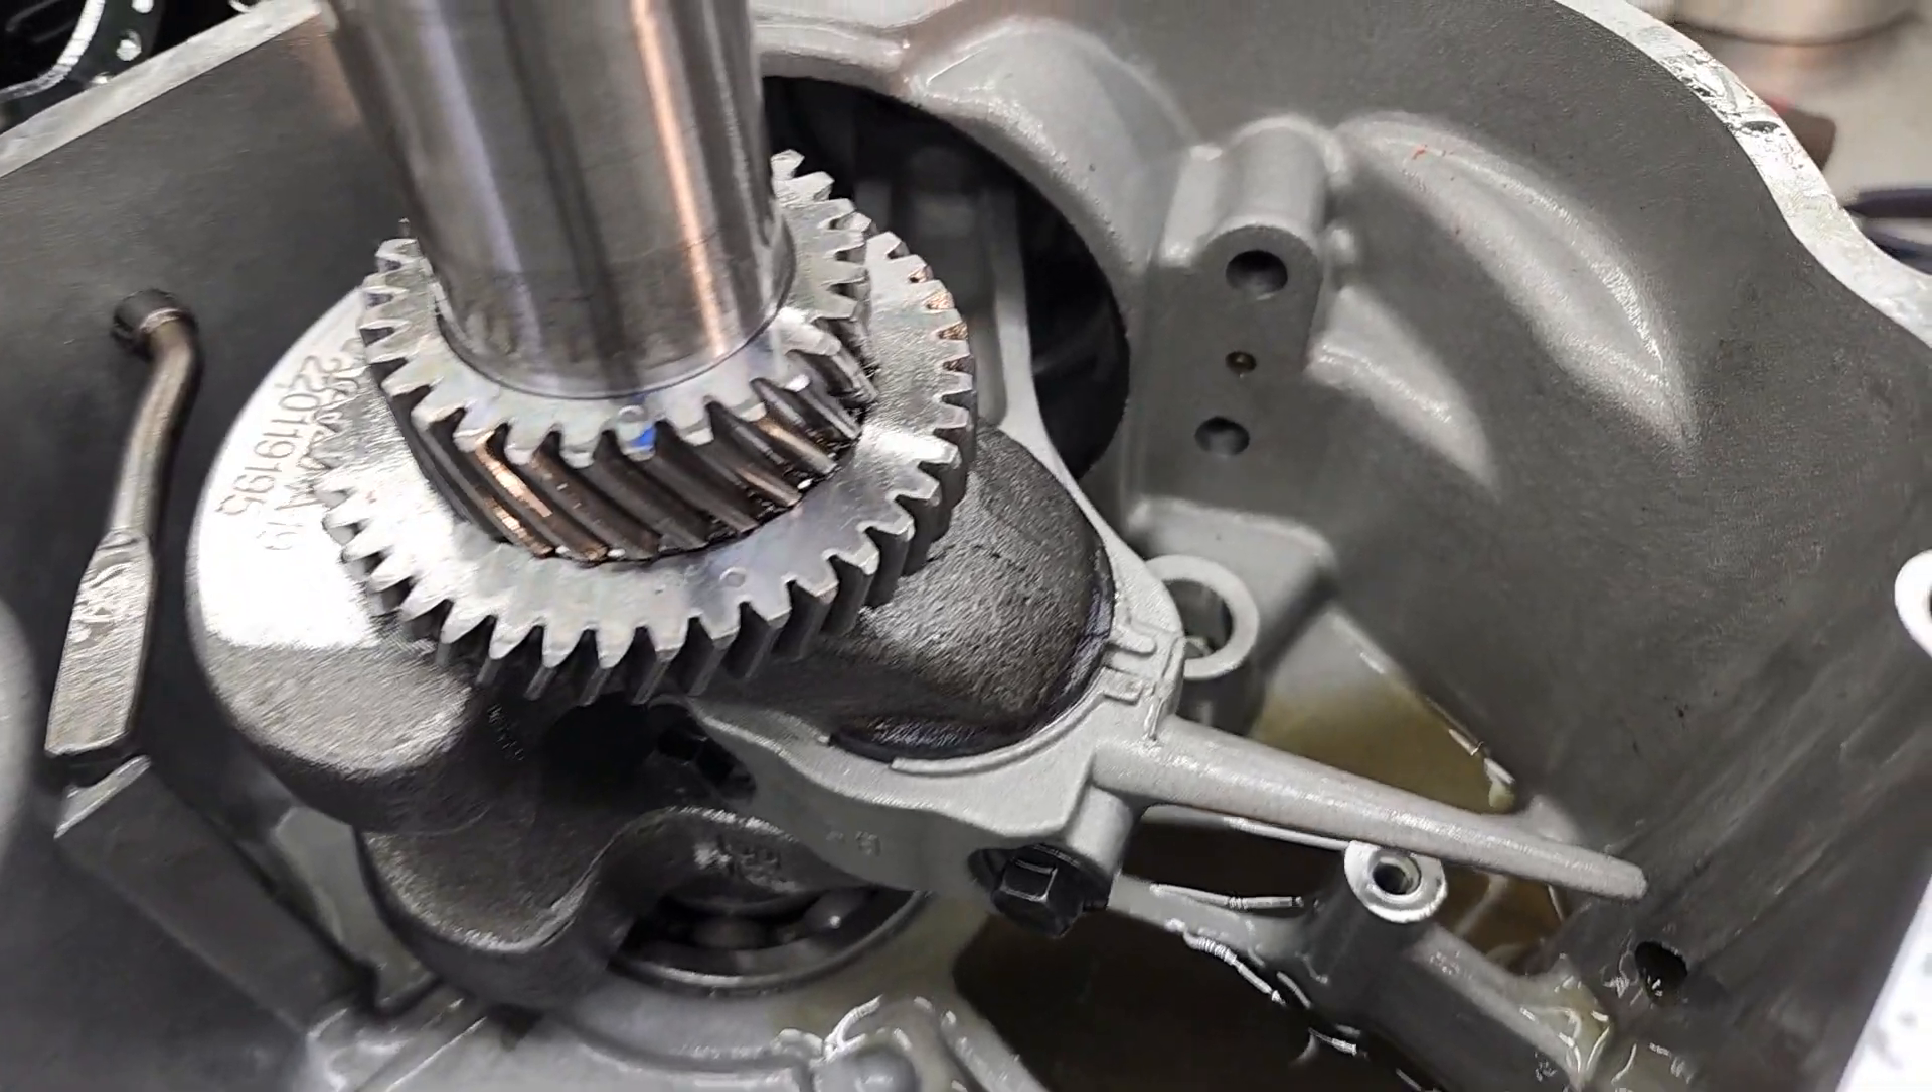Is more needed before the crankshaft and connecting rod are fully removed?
Yes.